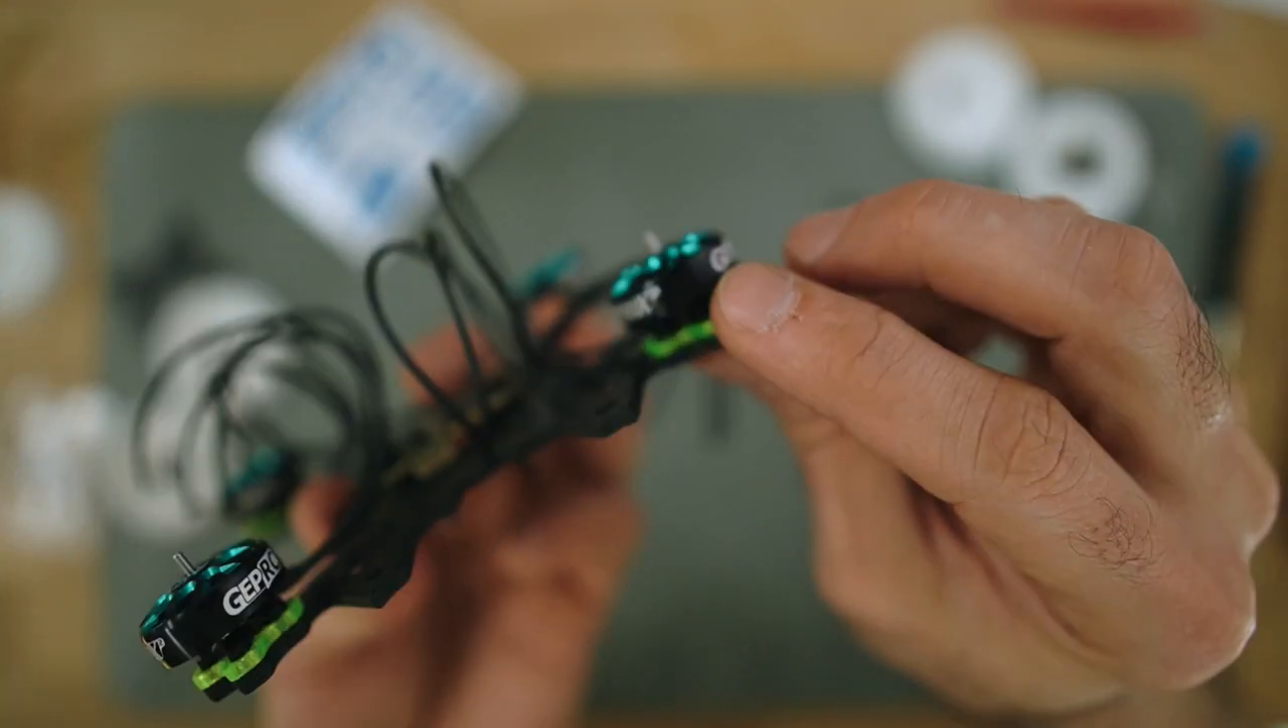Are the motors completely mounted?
Yes.